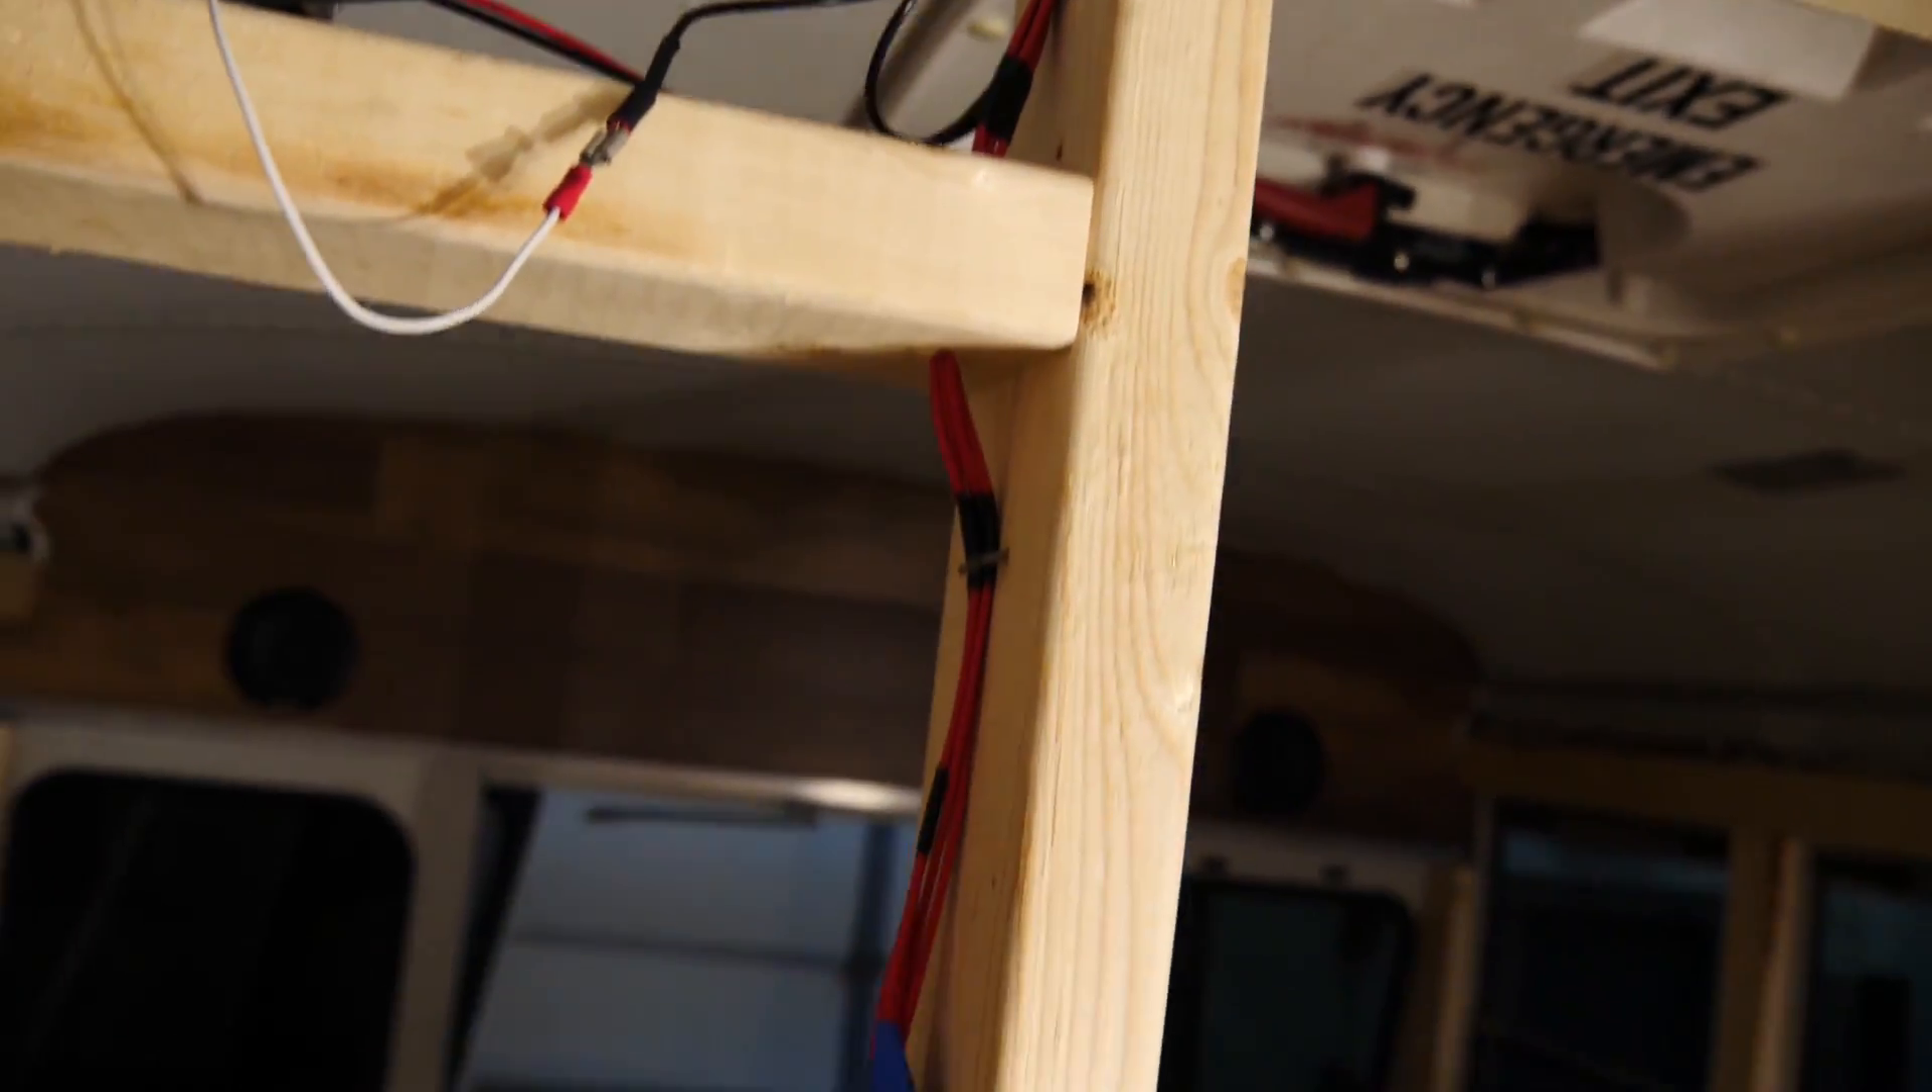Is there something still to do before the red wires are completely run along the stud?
No.